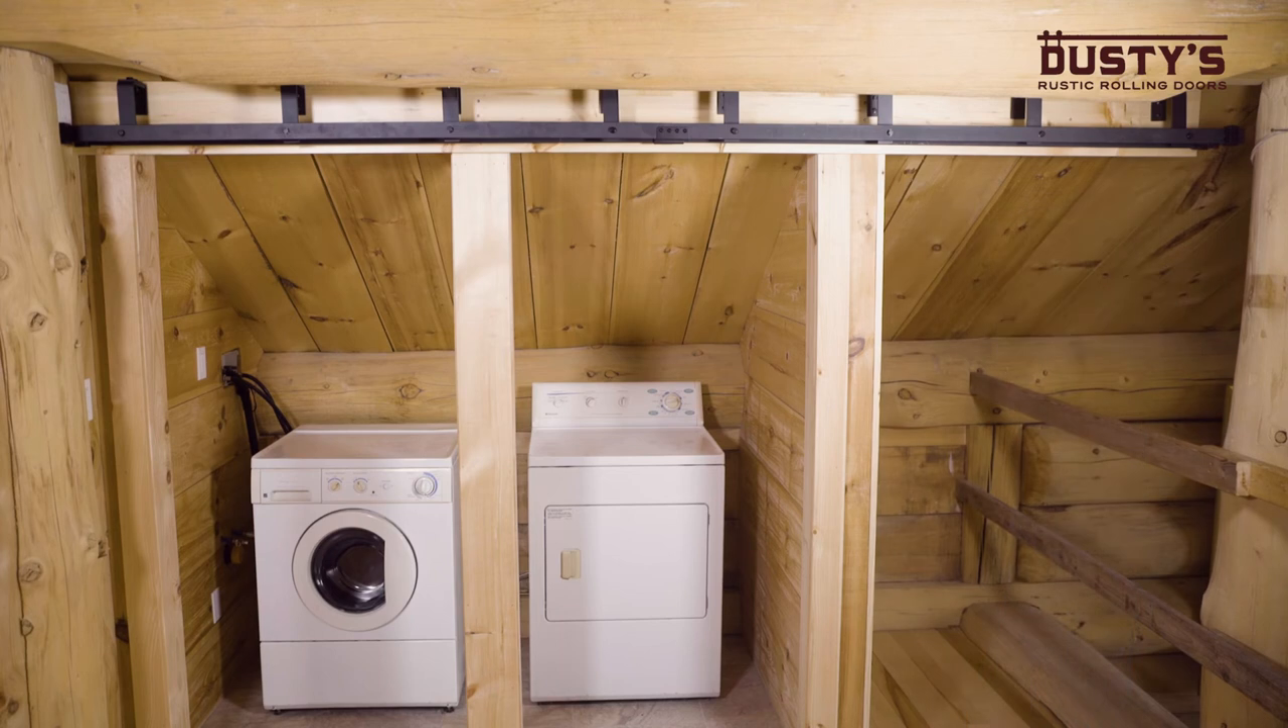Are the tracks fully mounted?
Yes.